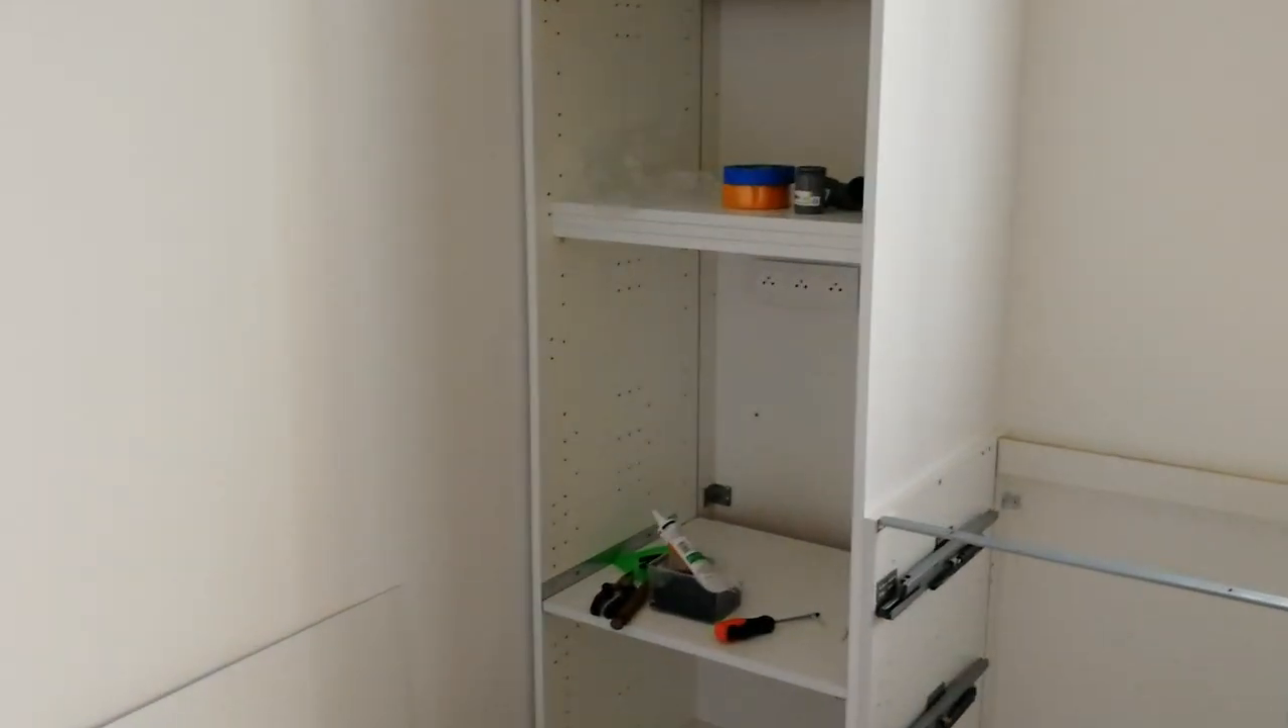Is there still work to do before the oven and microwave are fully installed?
Yes.